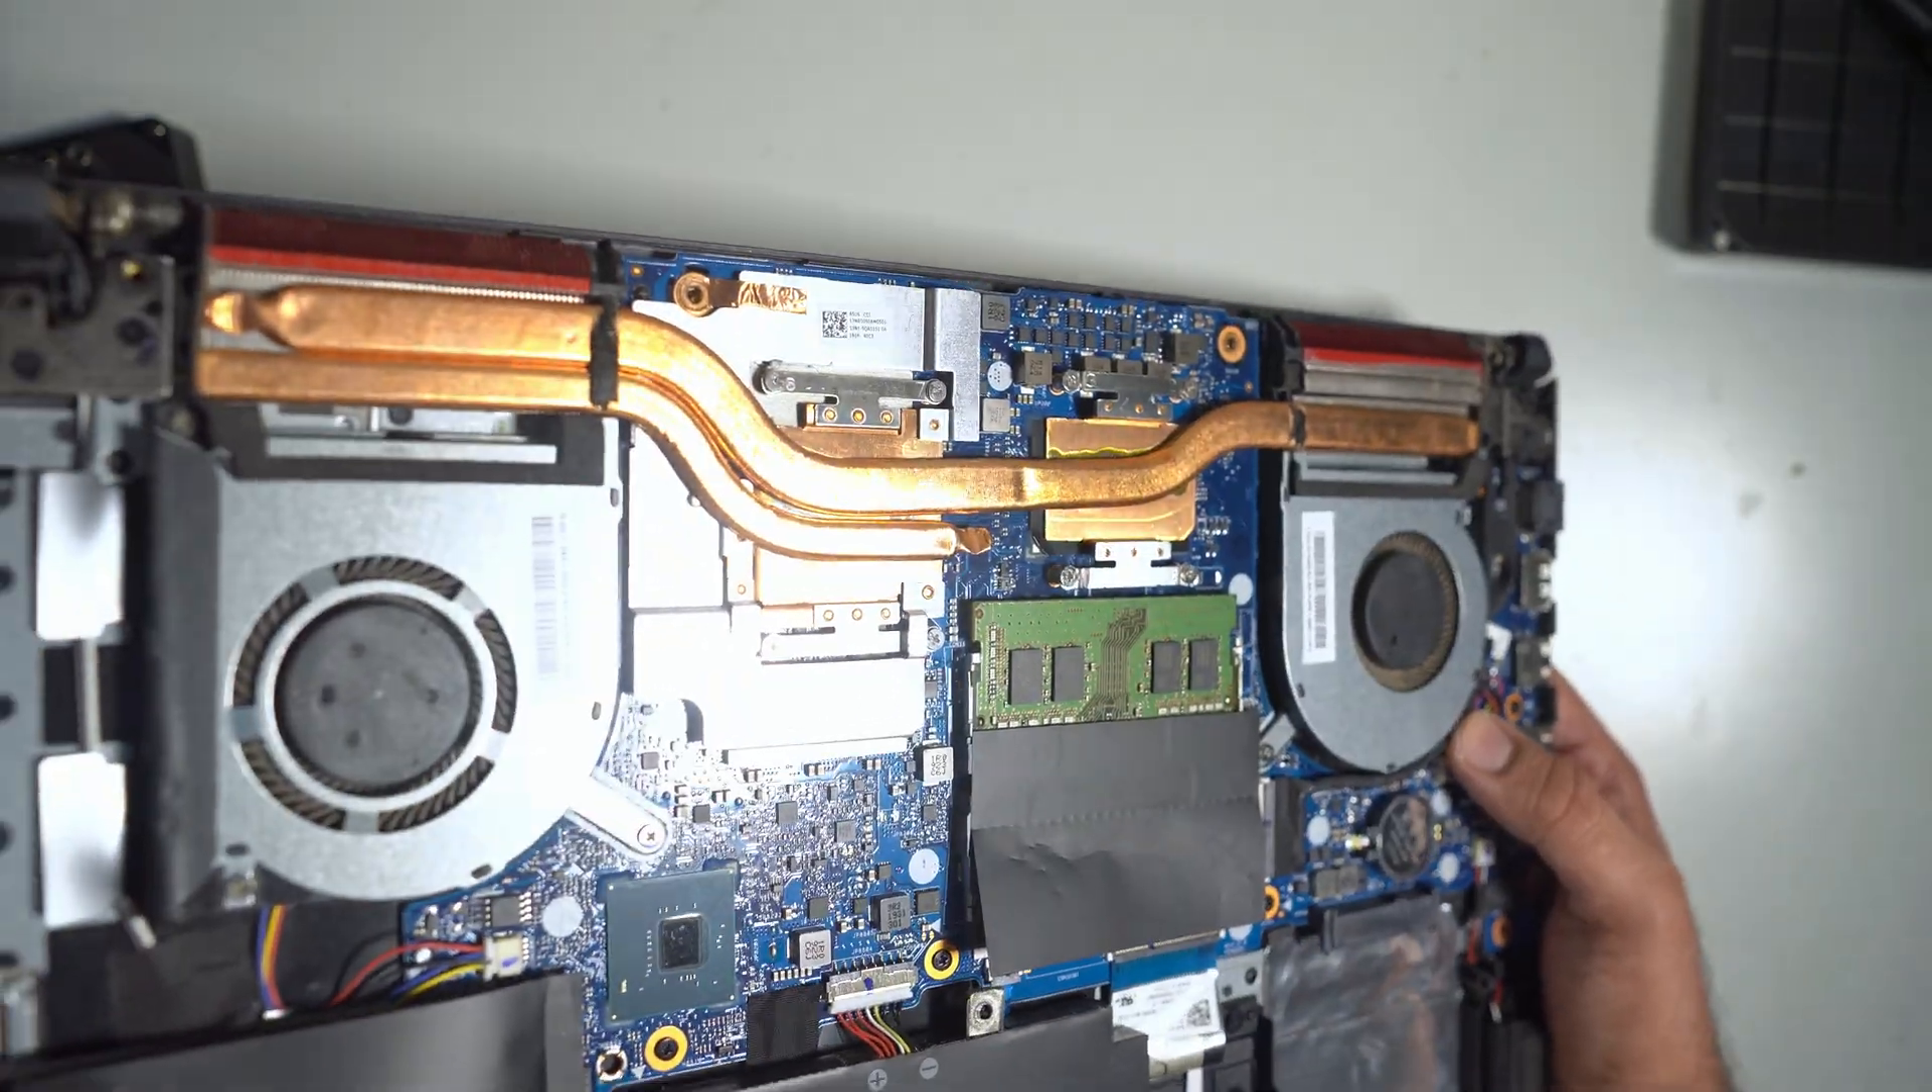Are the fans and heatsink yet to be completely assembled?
No.